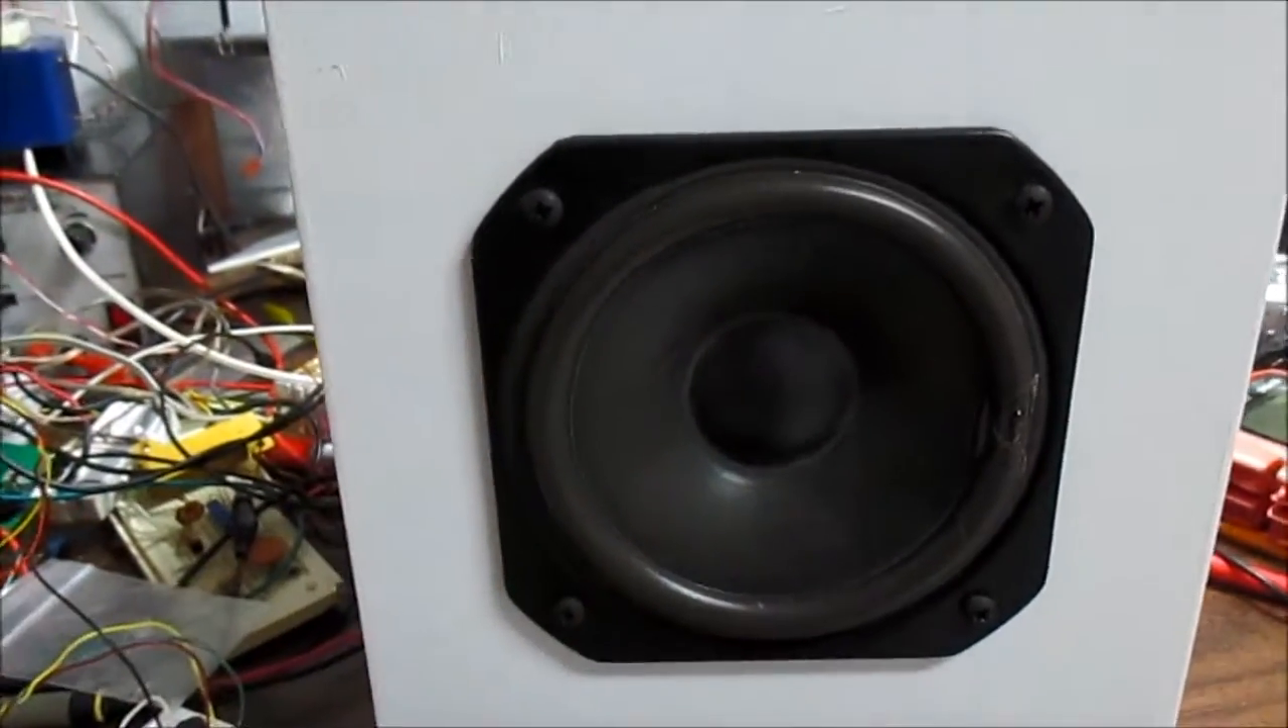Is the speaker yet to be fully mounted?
No.